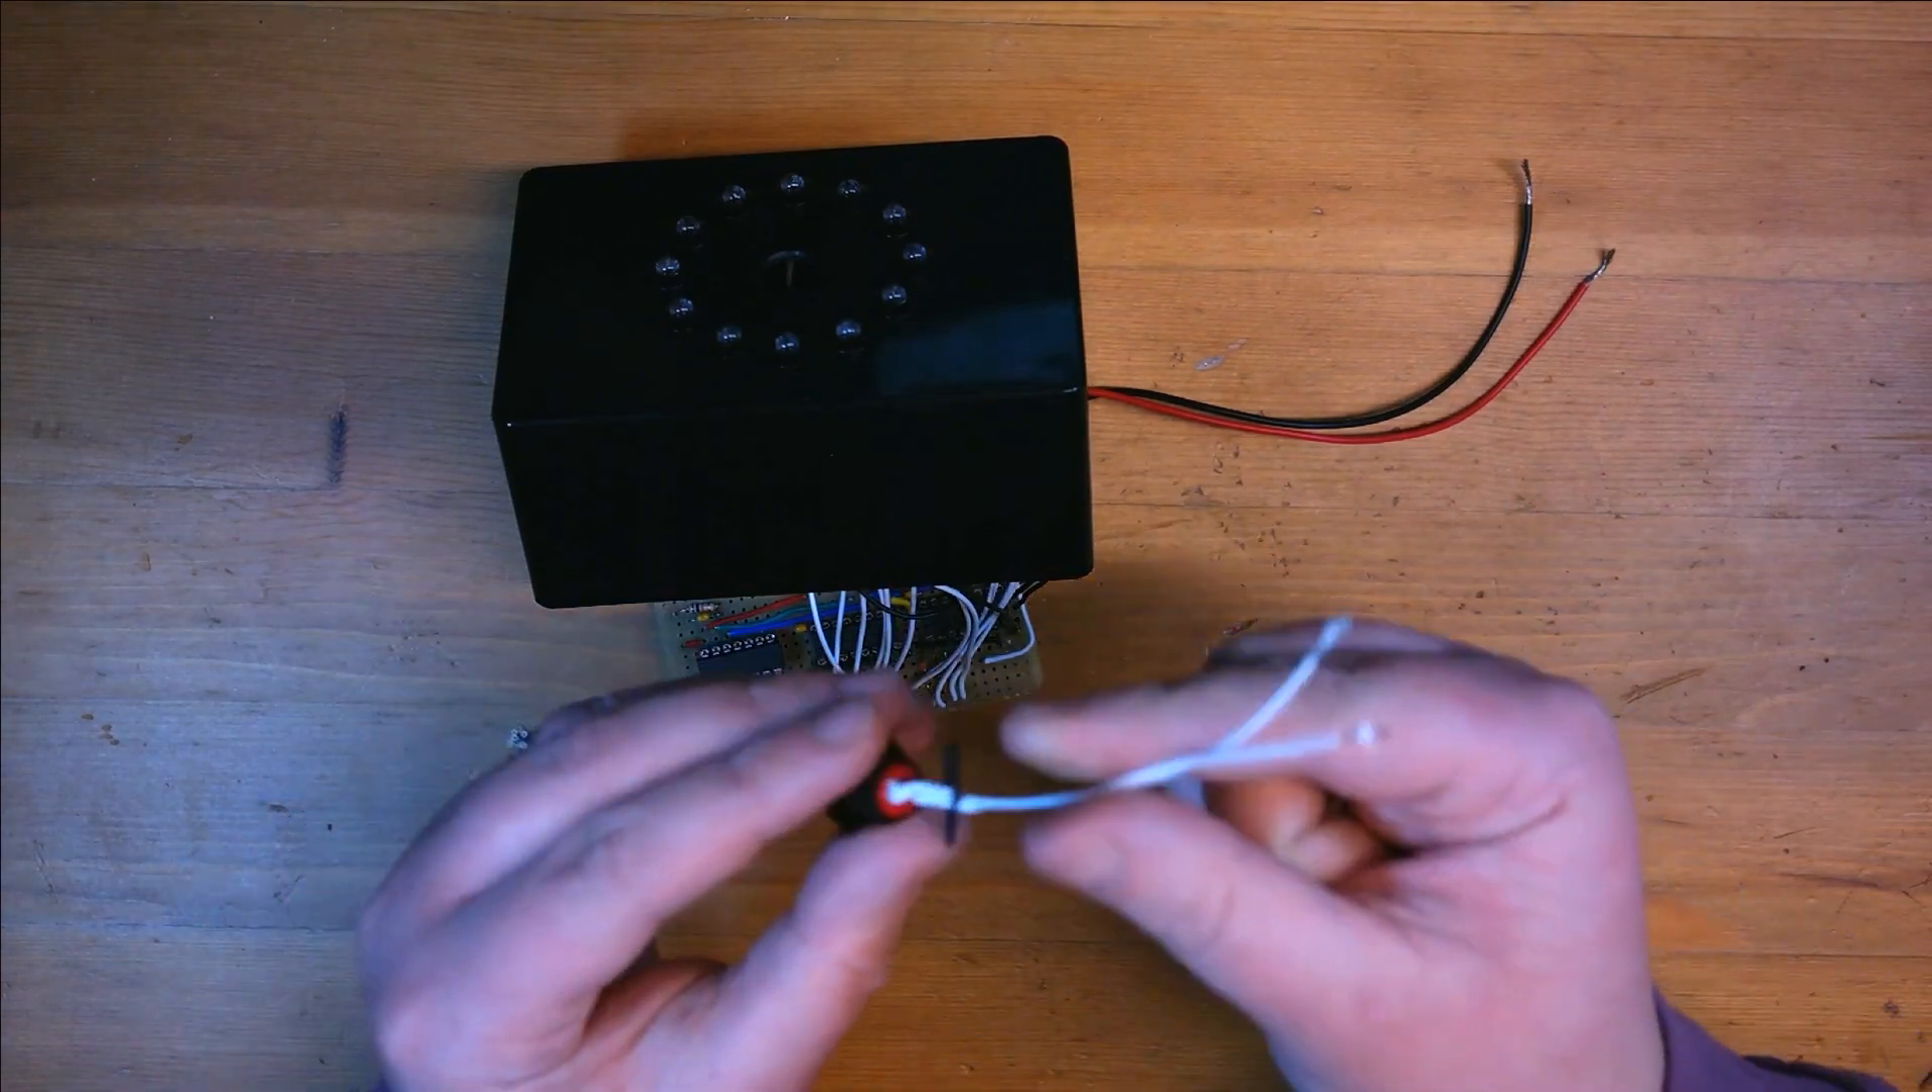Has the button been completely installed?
No.